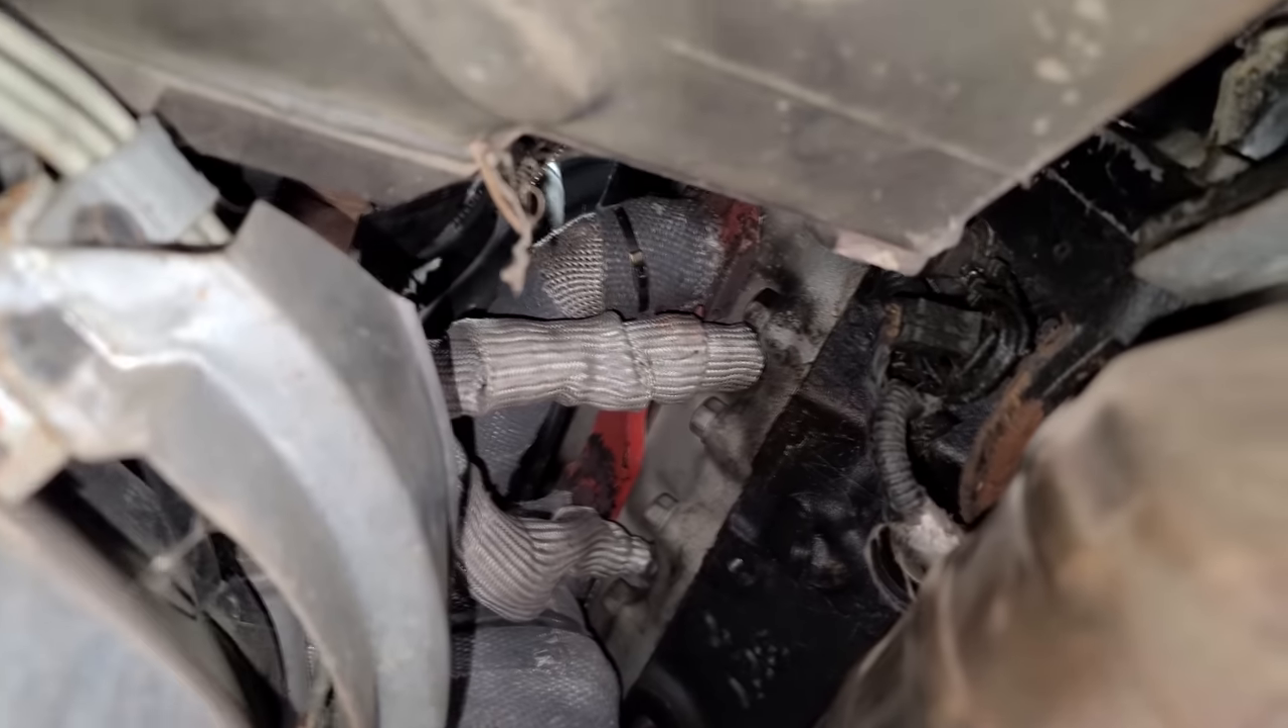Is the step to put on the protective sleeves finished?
Yes.